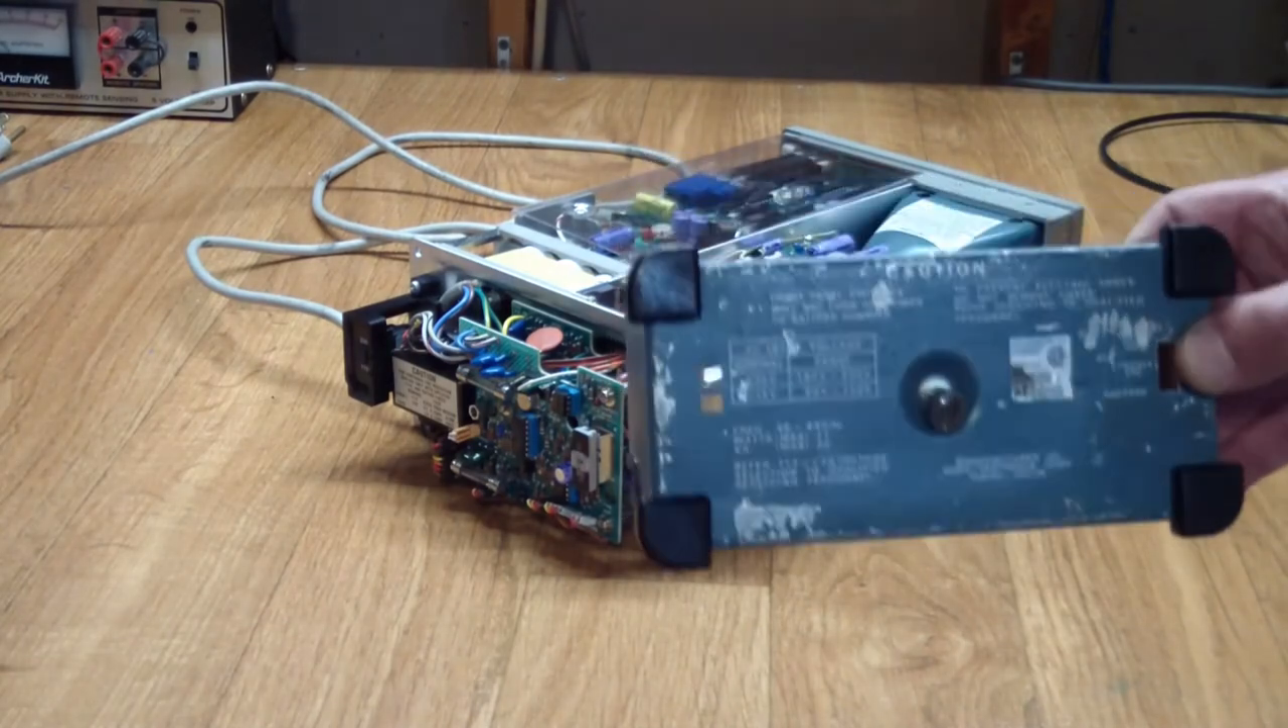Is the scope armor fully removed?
Yes.